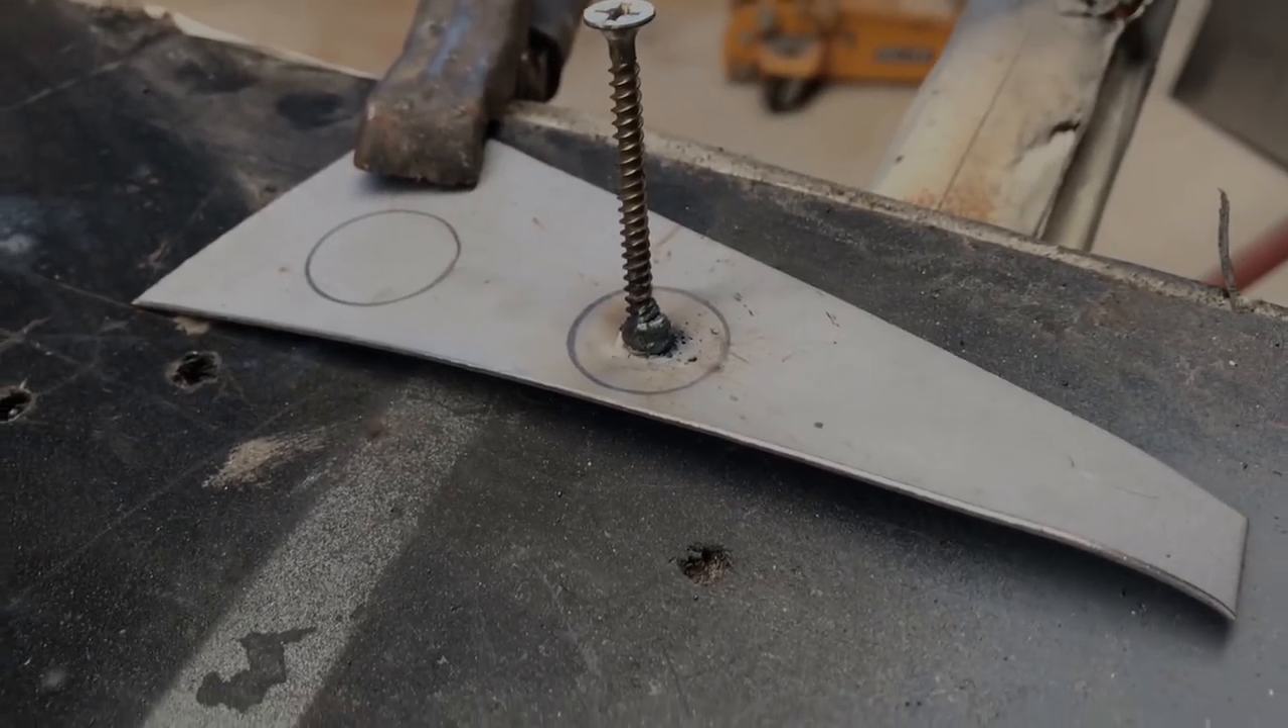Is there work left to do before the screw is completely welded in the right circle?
No.